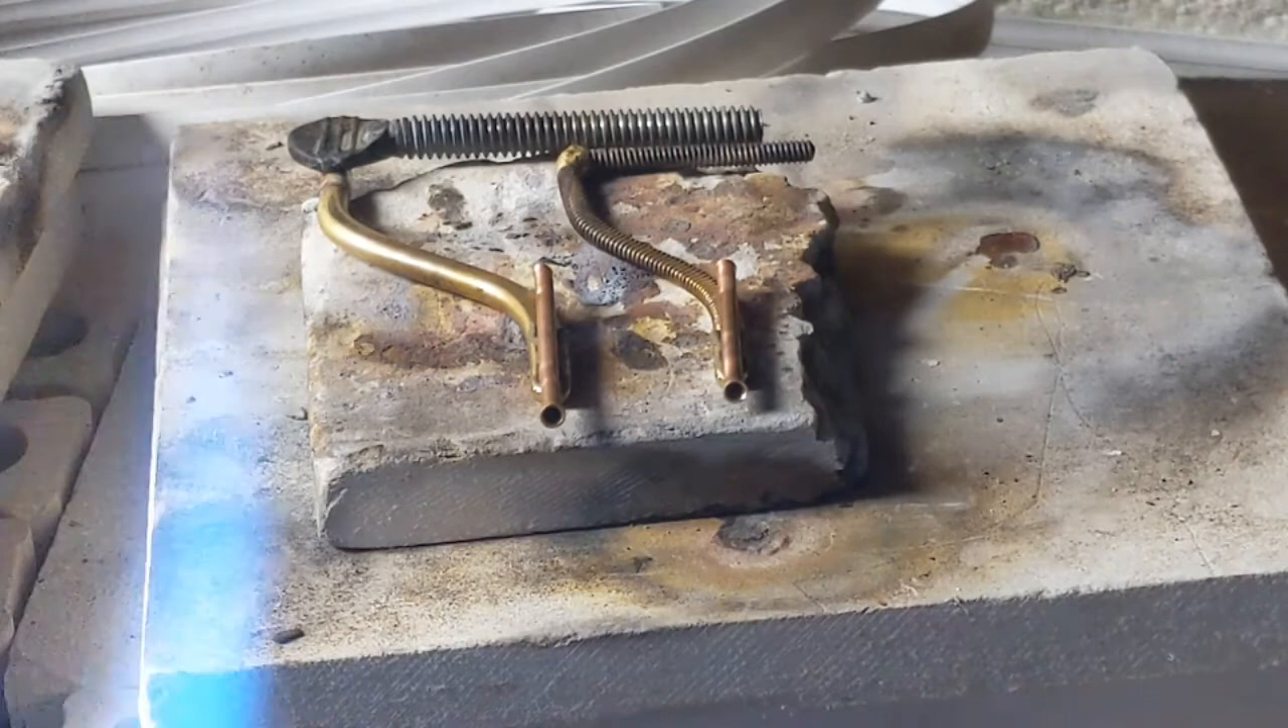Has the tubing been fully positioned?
Yes.